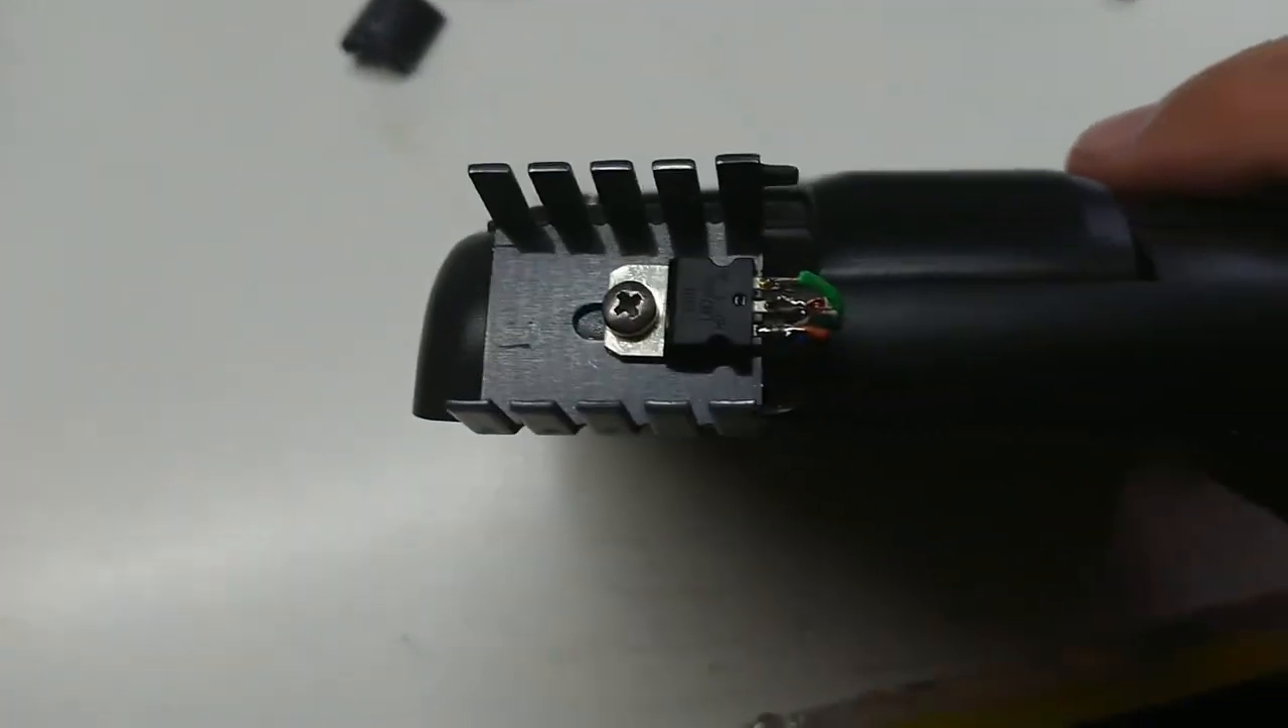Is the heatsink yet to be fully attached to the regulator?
No.